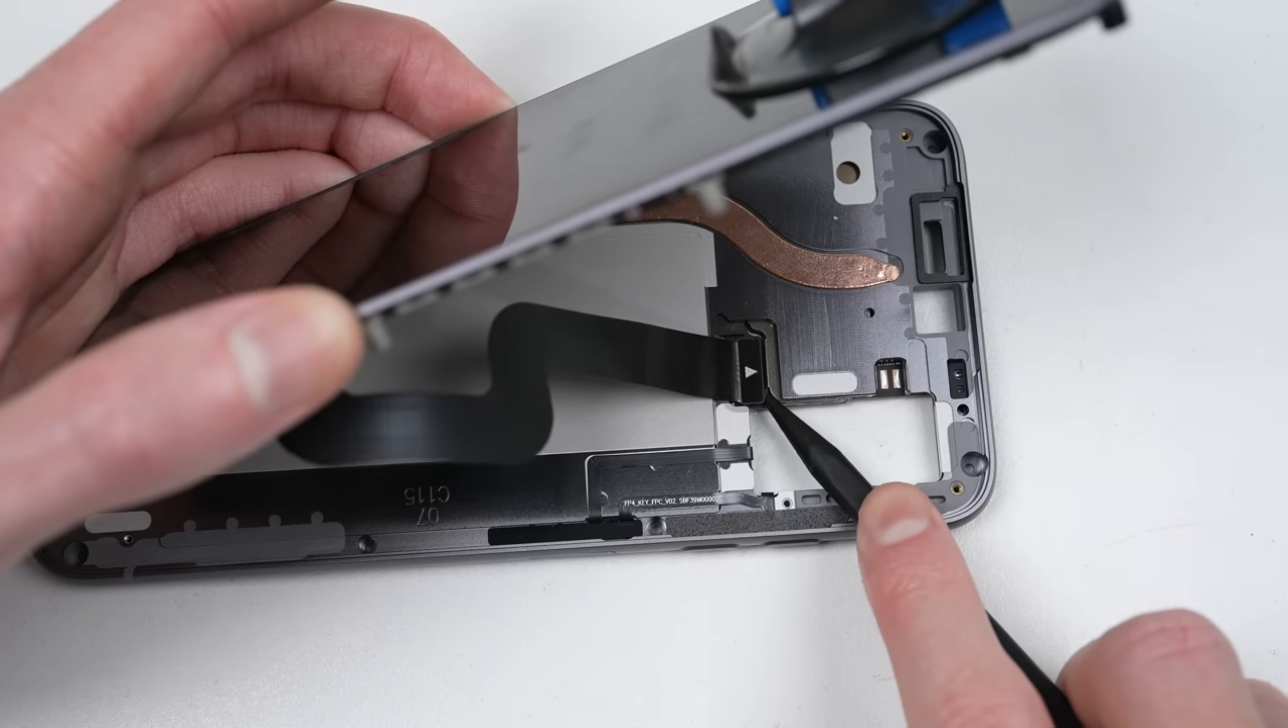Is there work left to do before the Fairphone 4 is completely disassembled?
Yes.